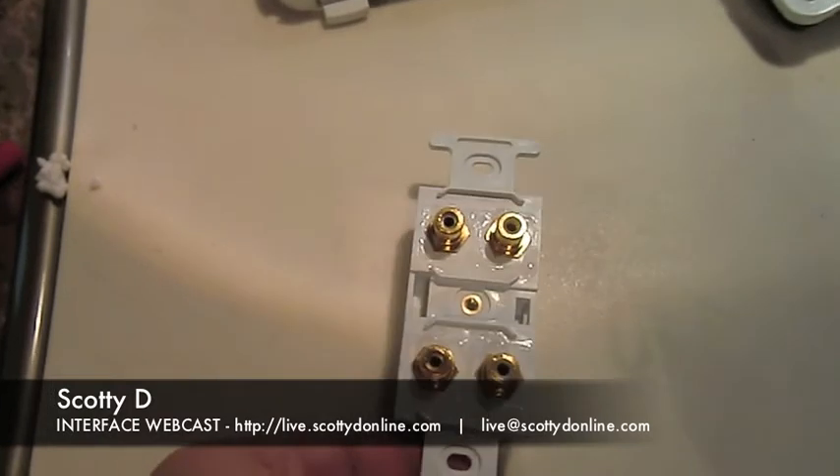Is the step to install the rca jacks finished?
Yes.